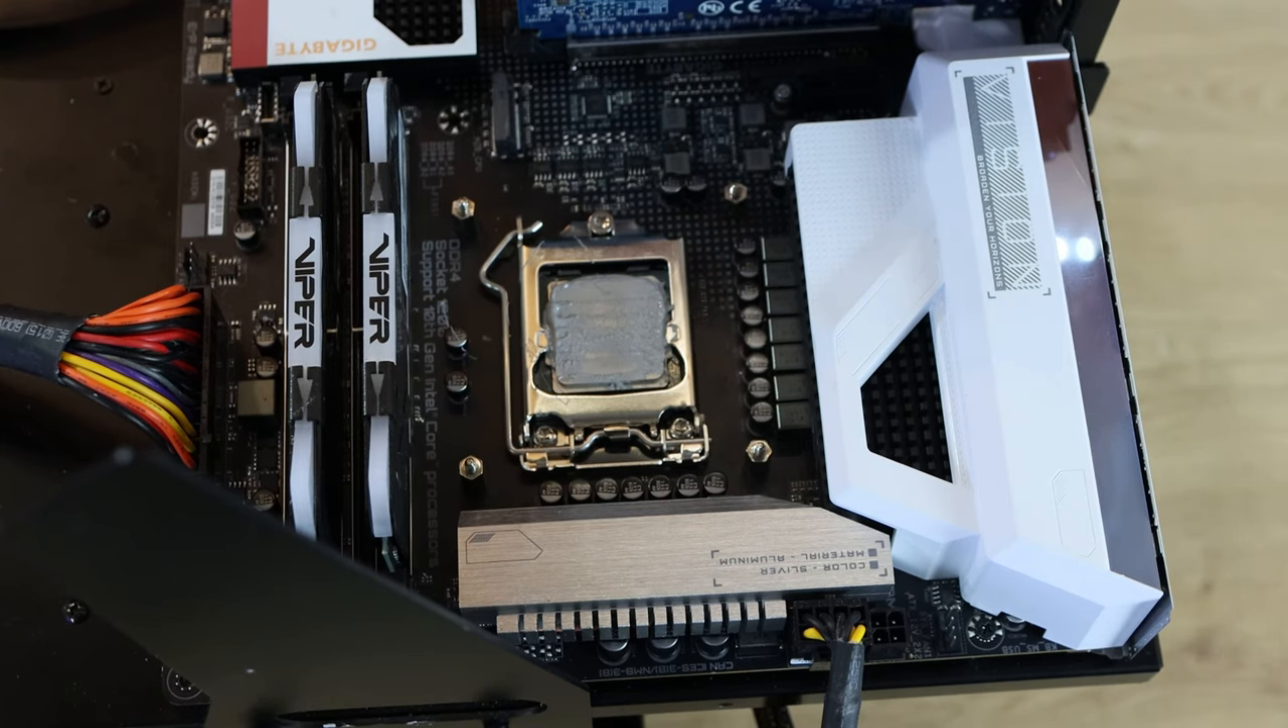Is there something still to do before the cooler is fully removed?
No.